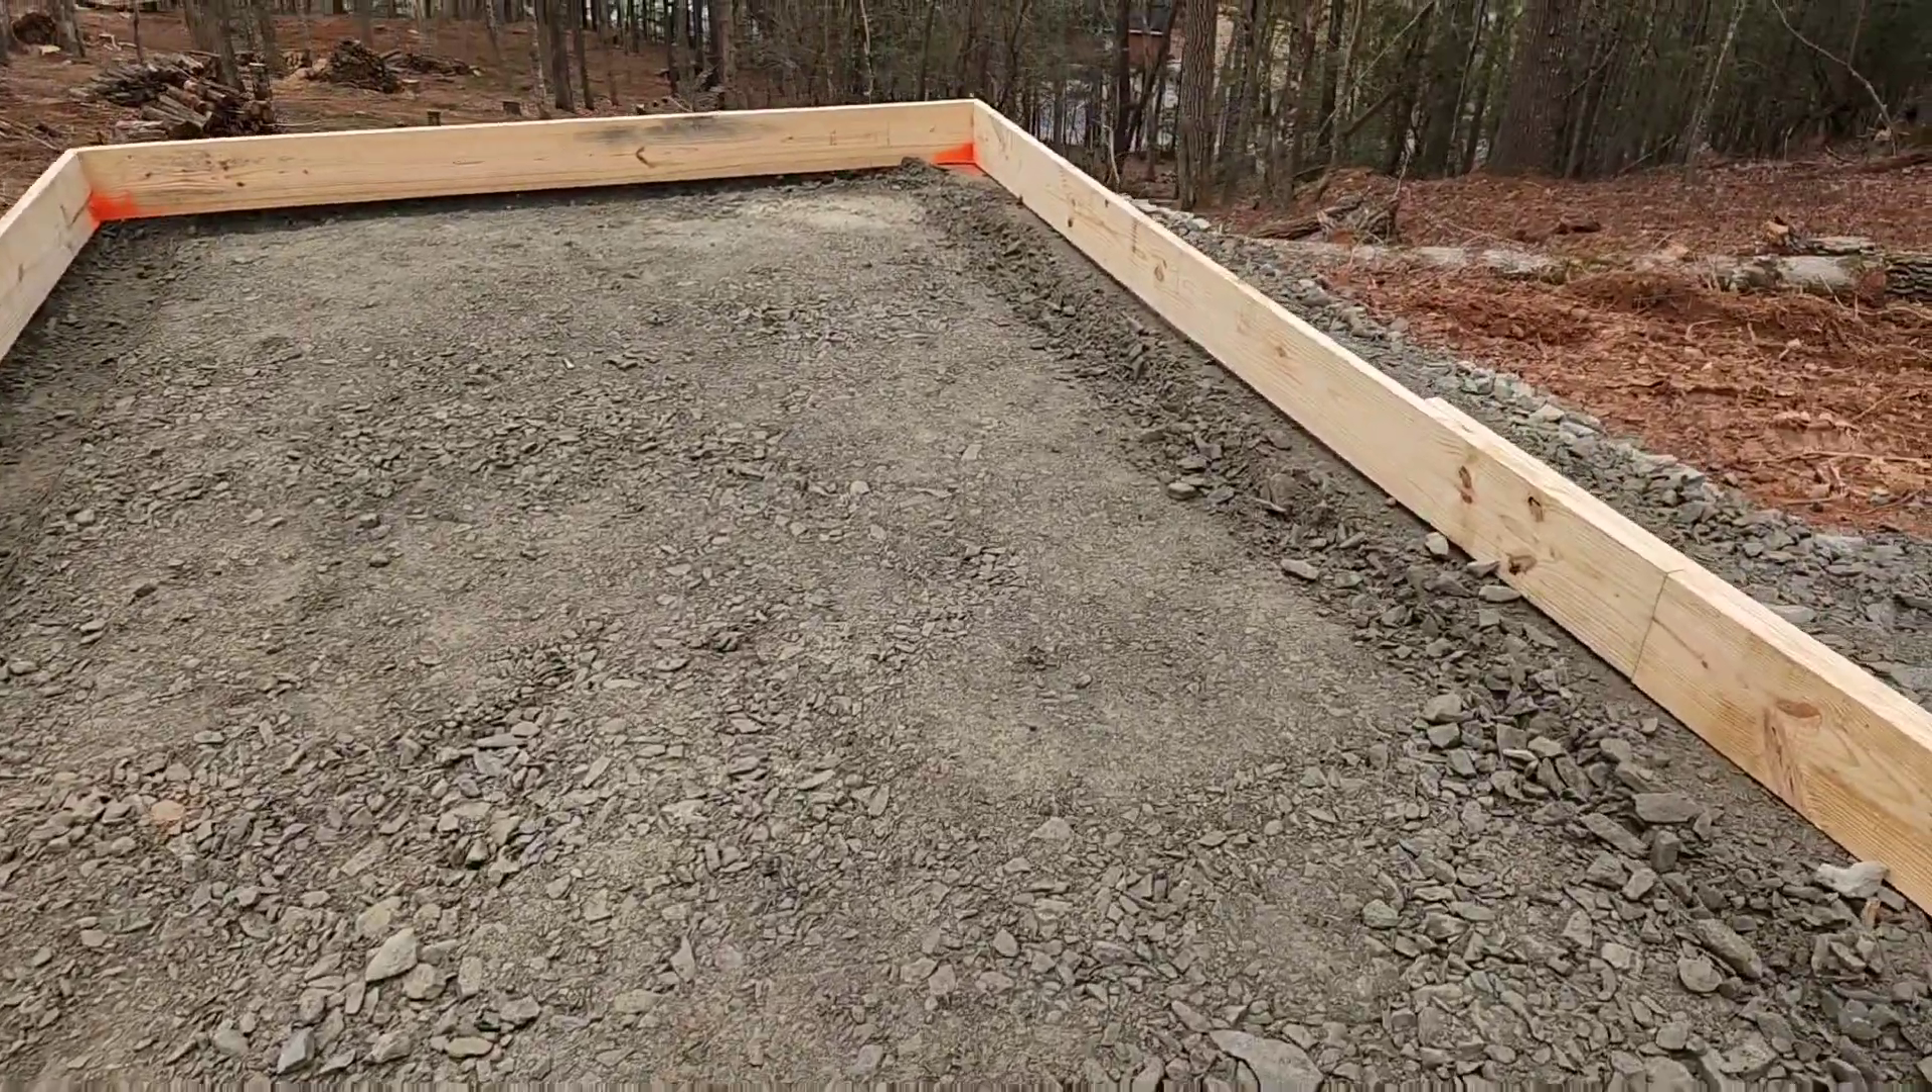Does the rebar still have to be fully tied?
Yes.